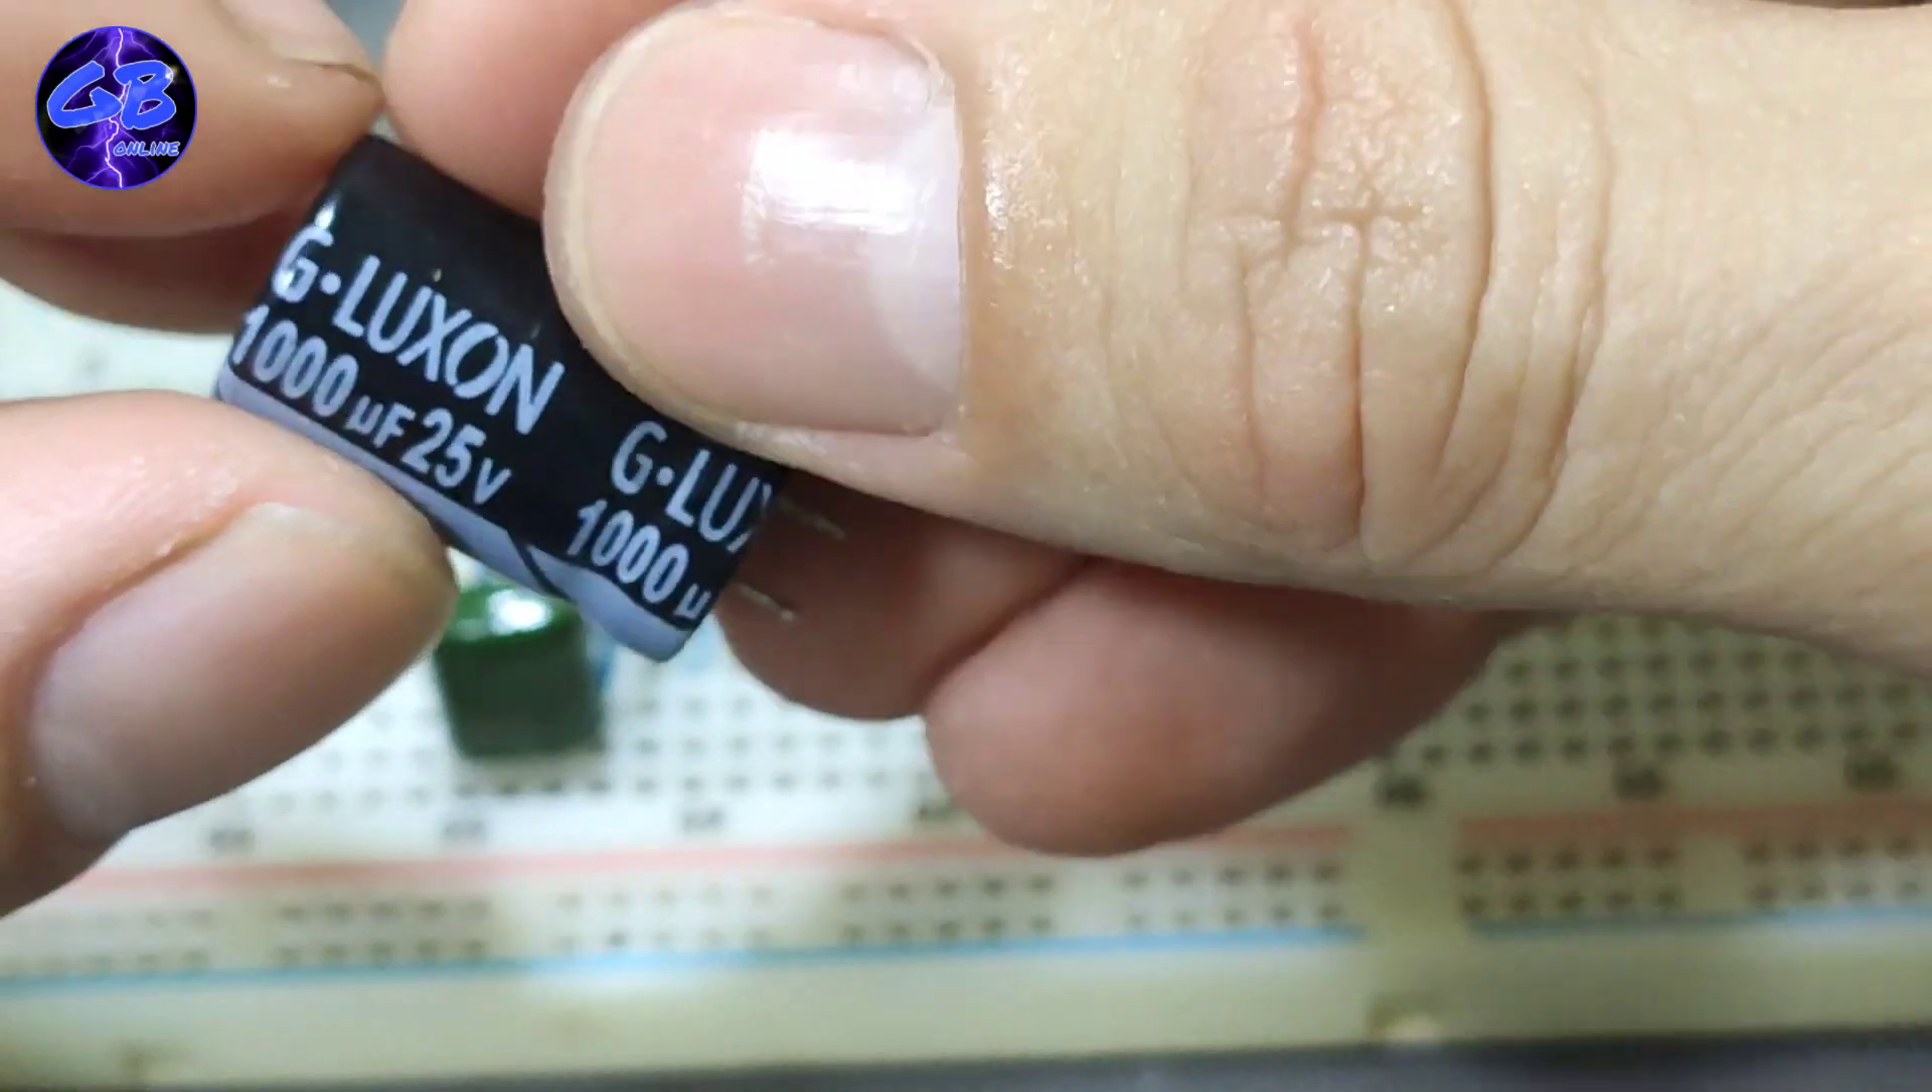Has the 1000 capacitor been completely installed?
No.